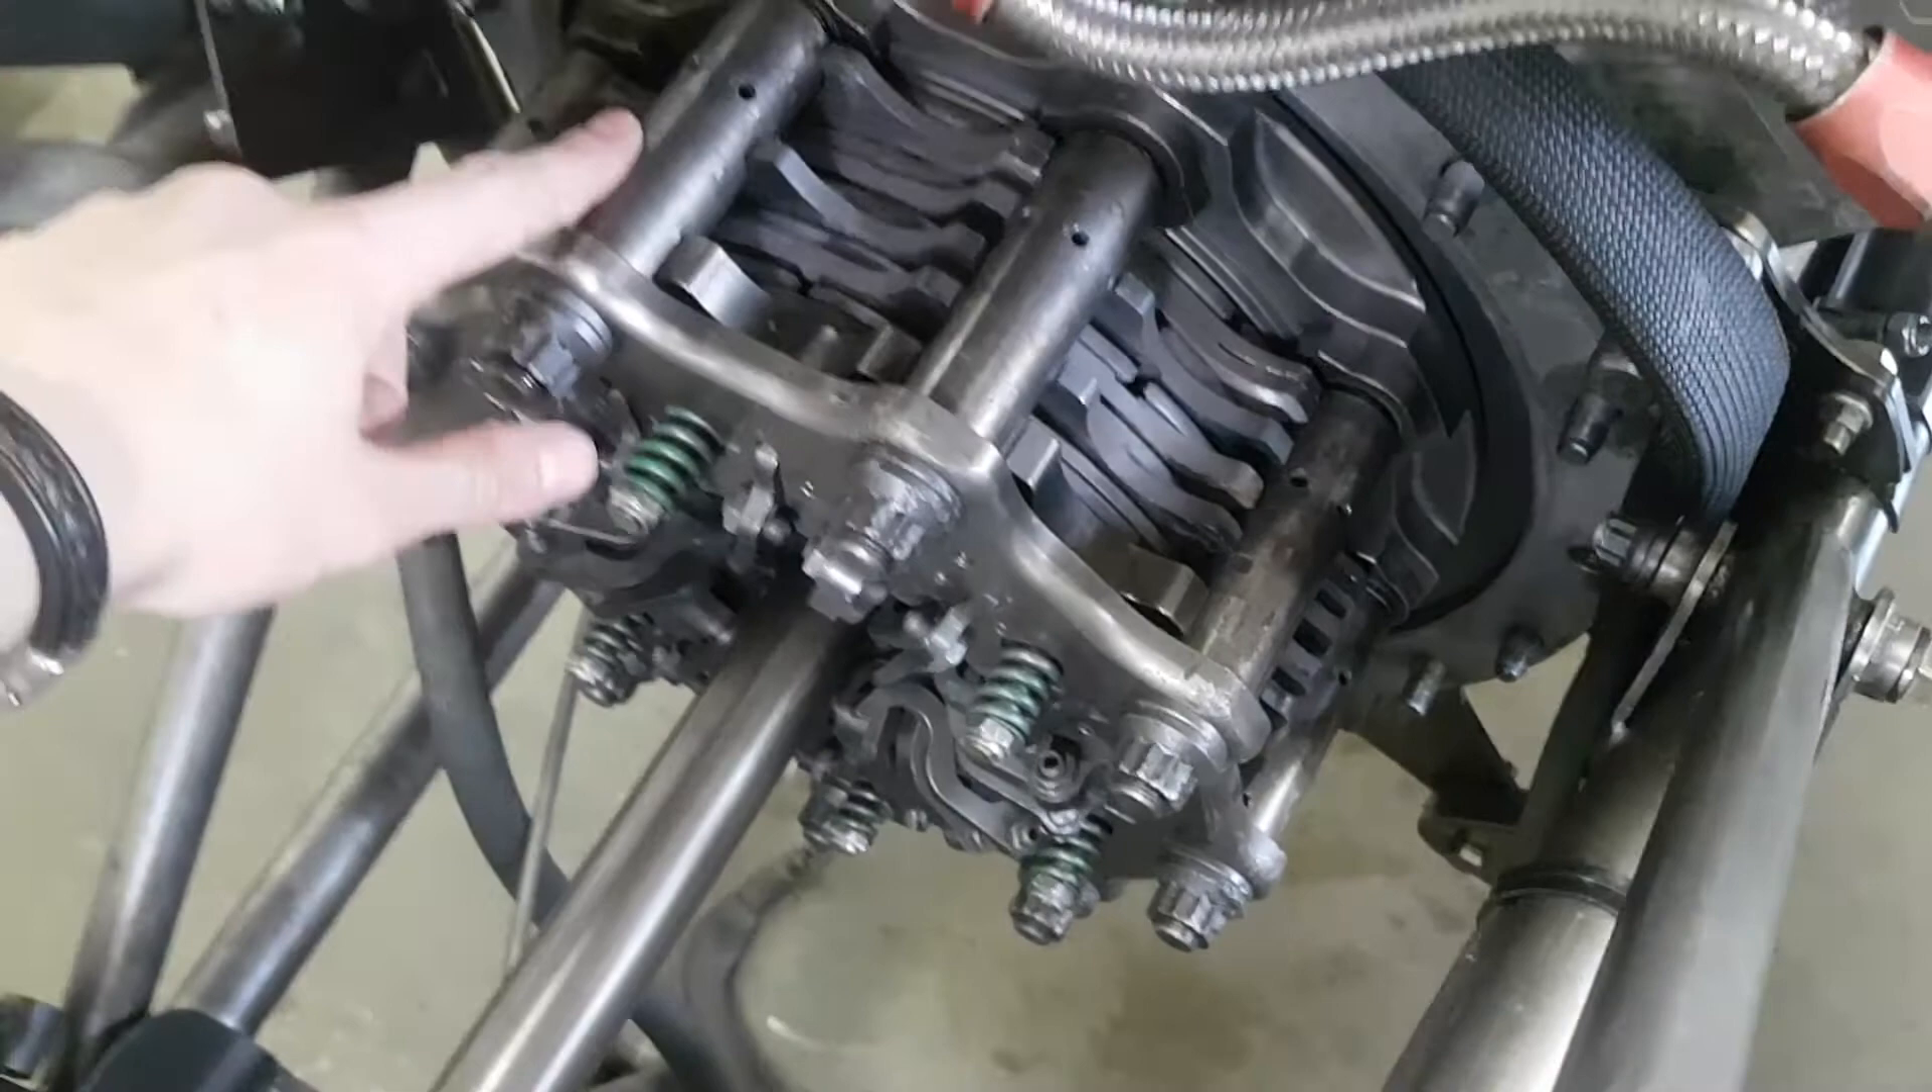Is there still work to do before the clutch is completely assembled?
No.